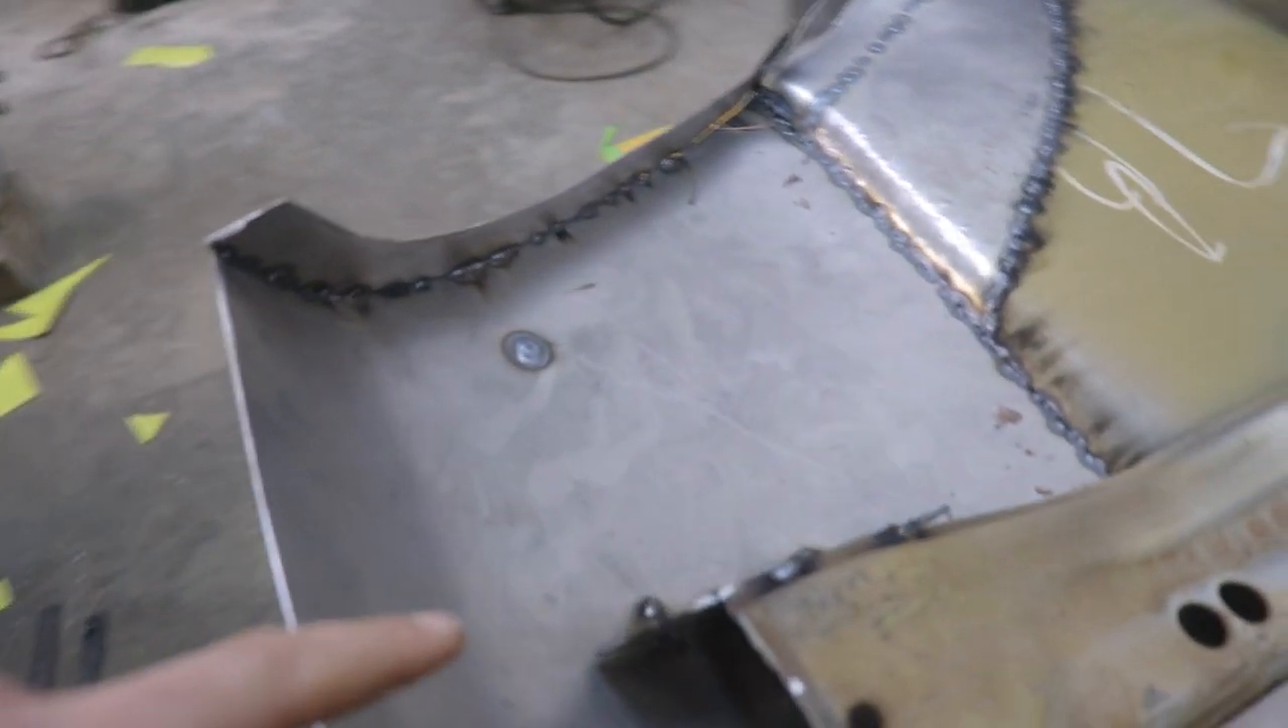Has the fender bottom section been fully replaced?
Yes.